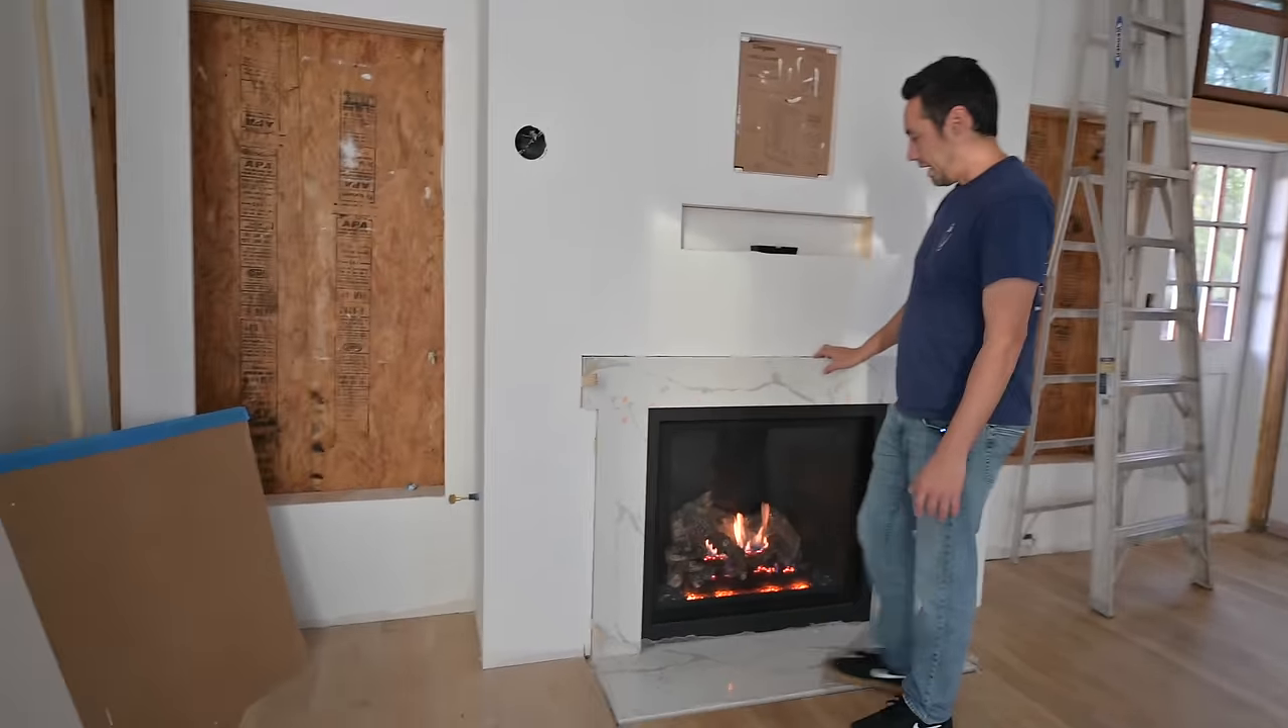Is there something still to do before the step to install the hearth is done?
No.